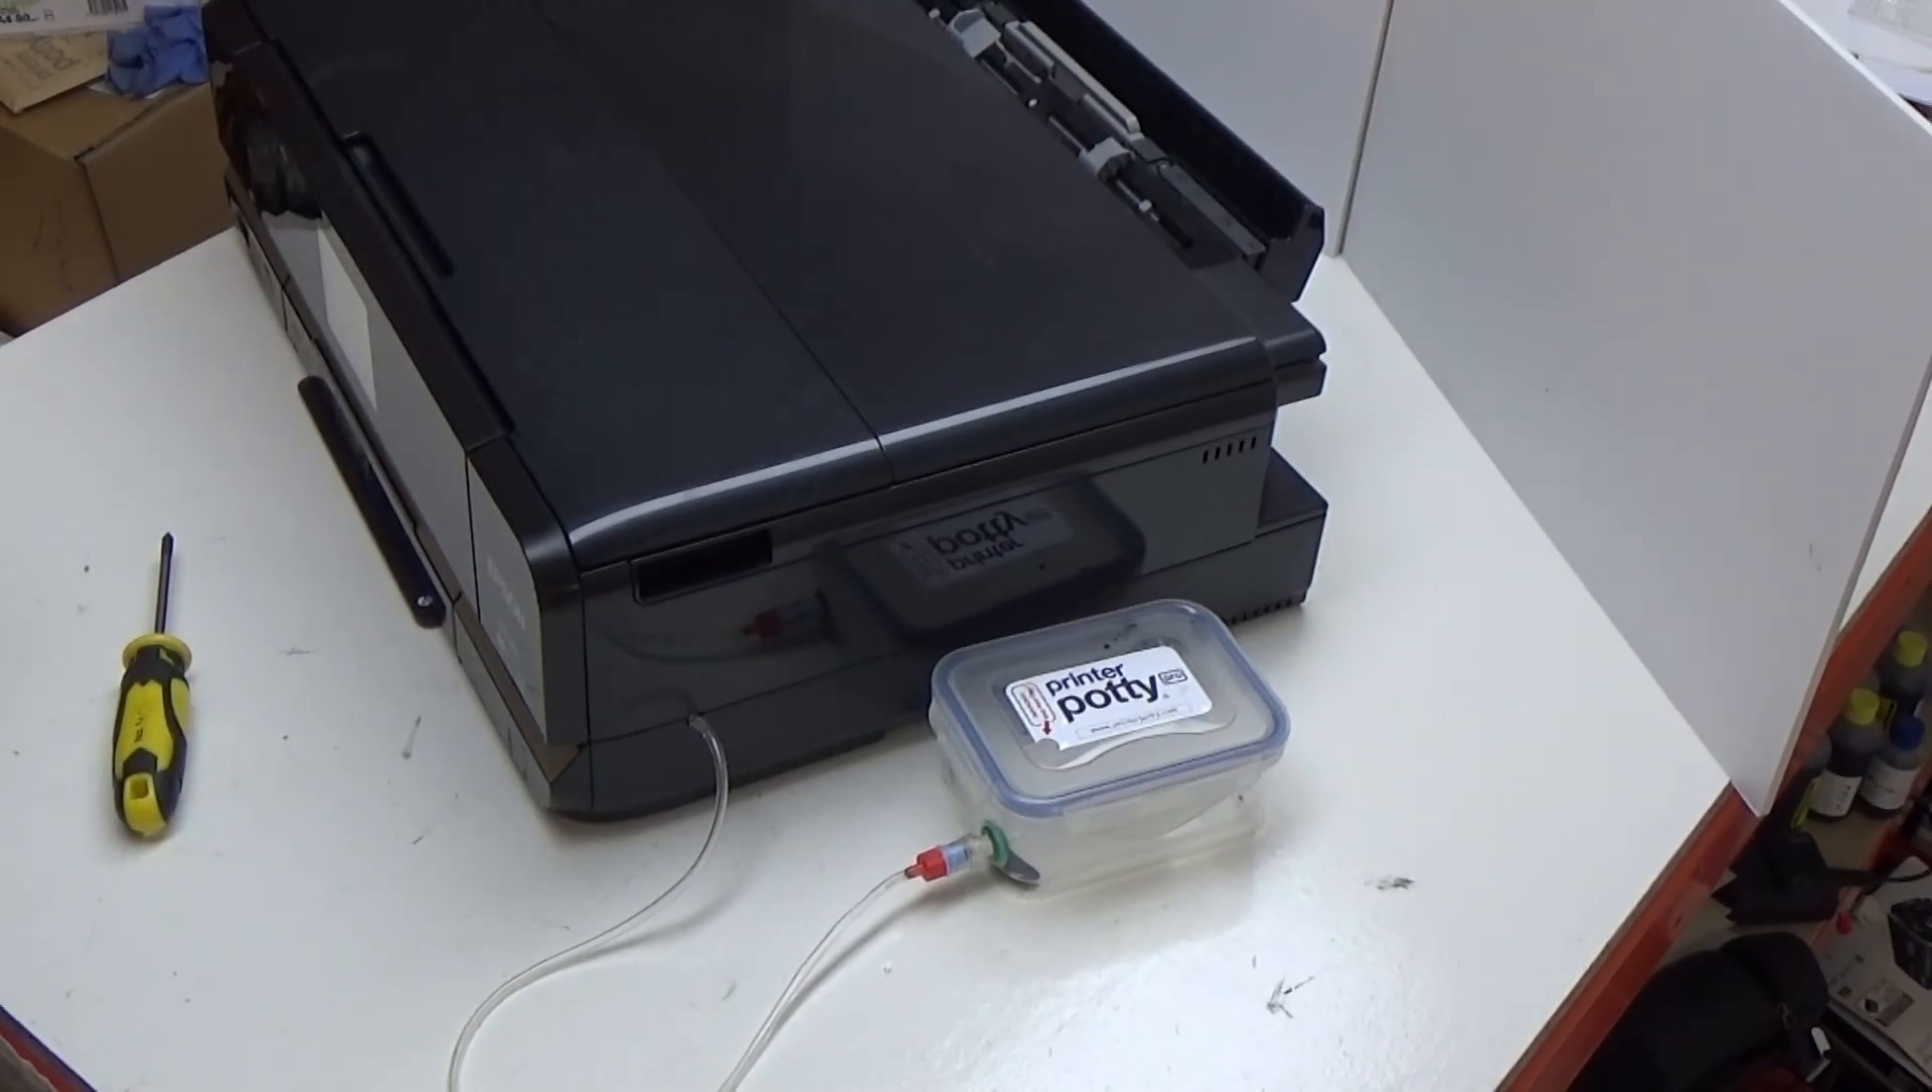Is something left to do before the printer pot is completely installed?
No.